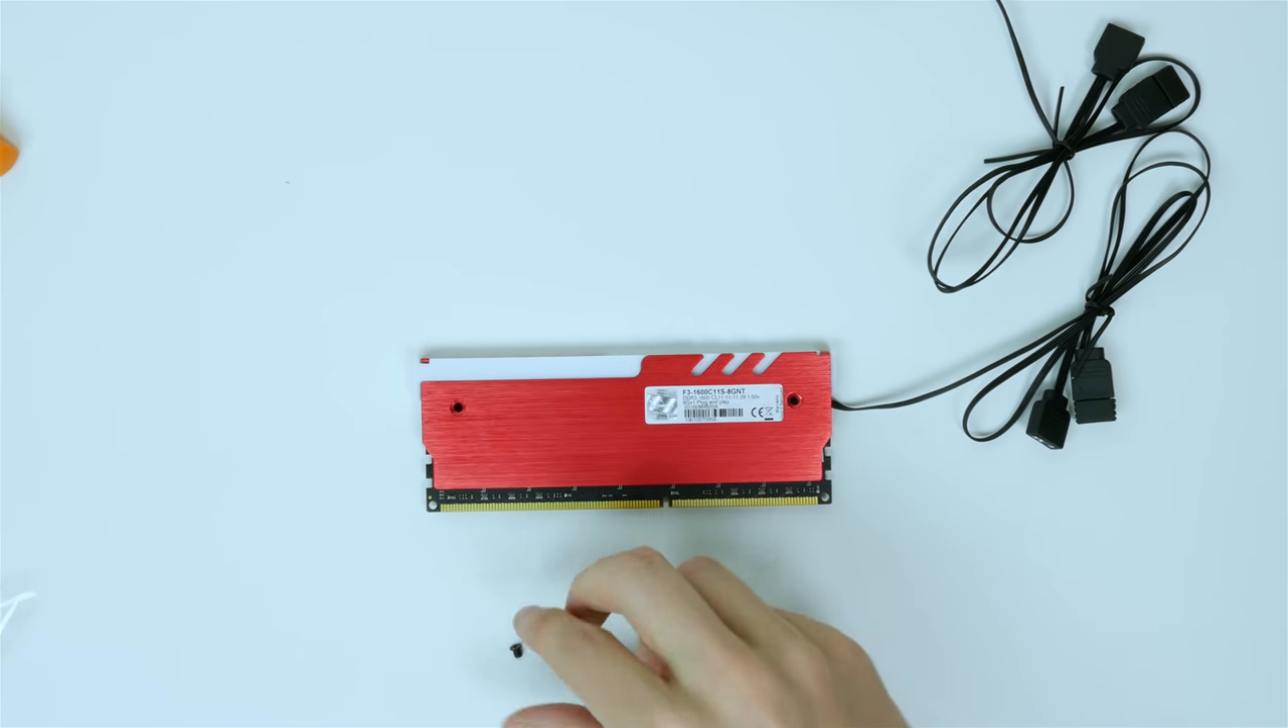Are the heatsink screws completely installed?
No.